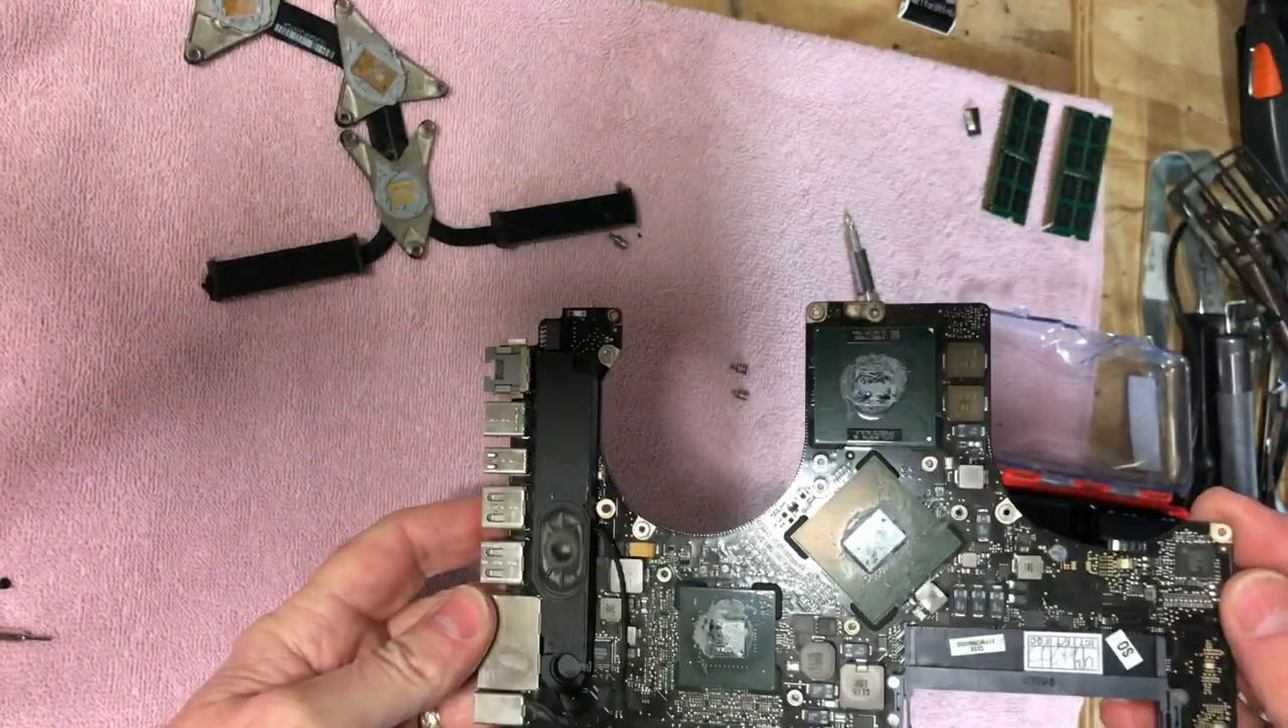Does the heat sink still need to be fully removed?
No.